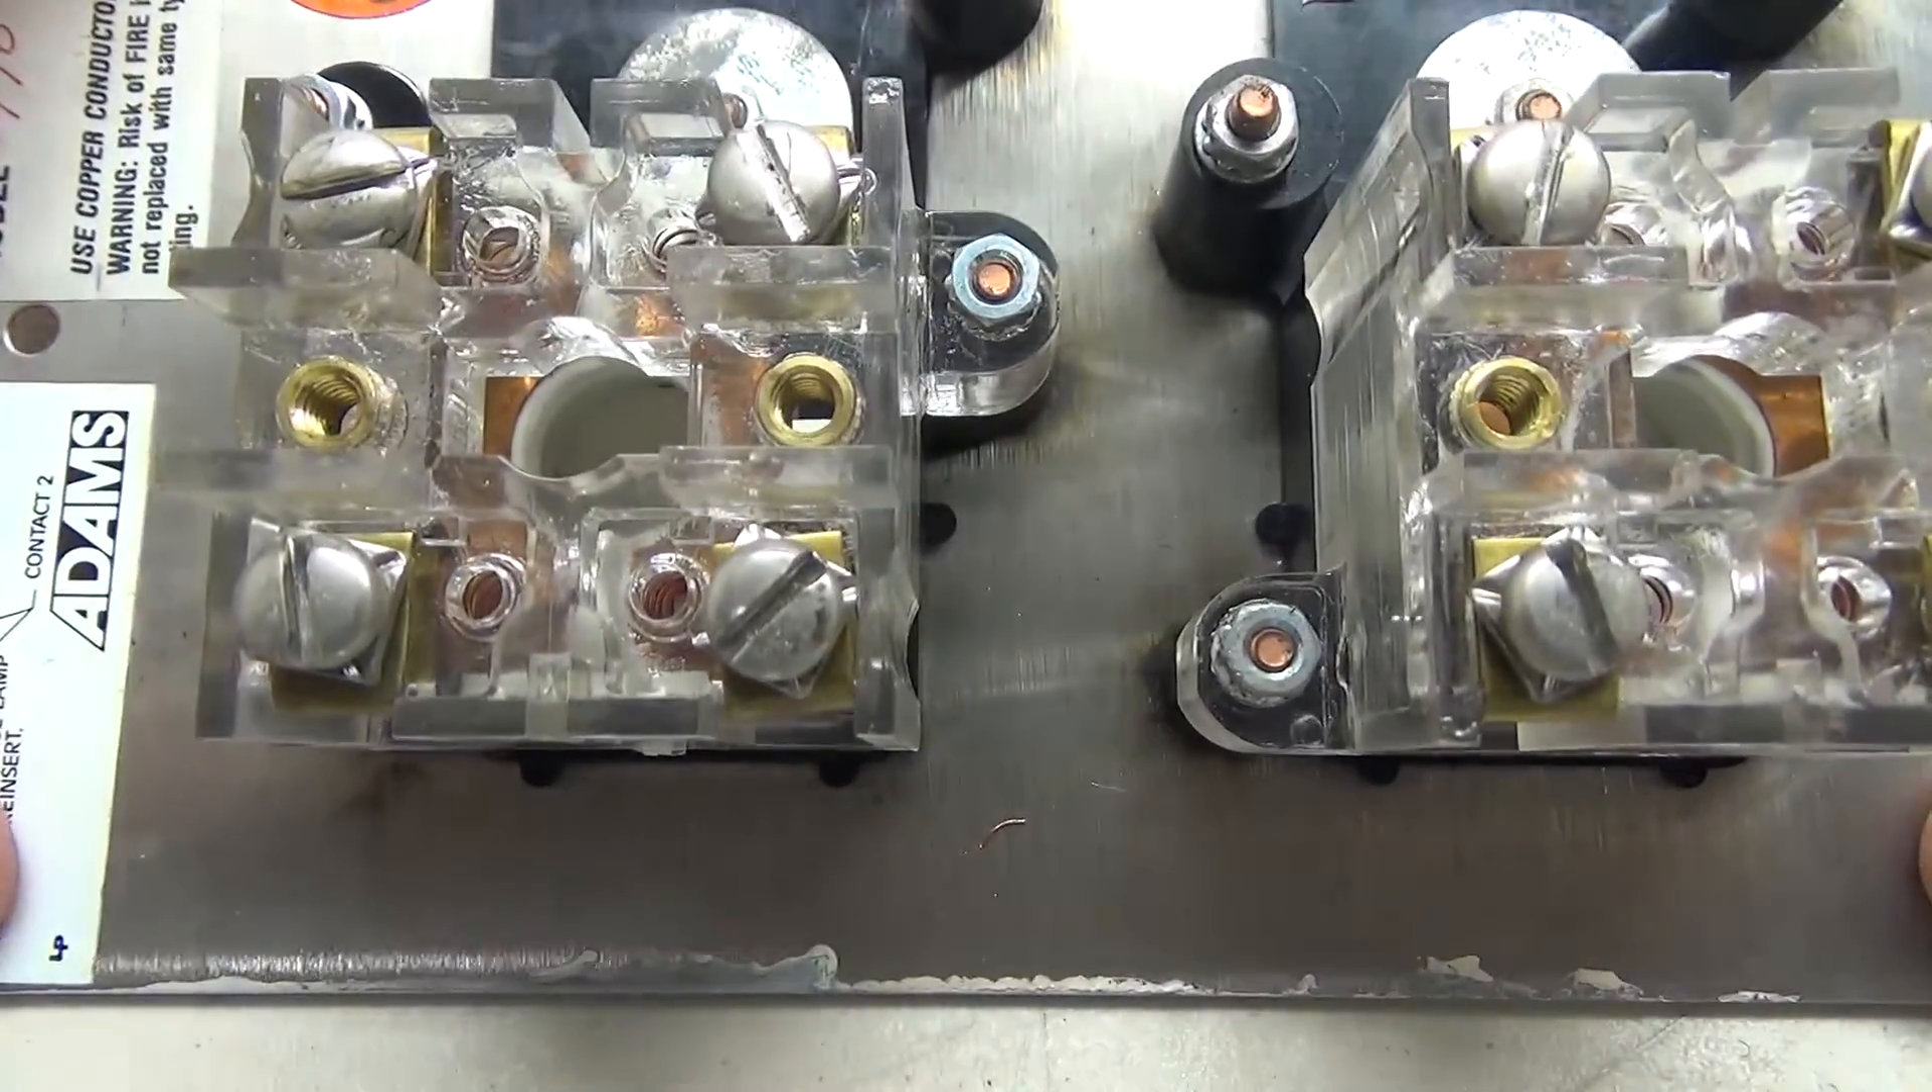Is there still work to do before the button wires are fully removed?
No.